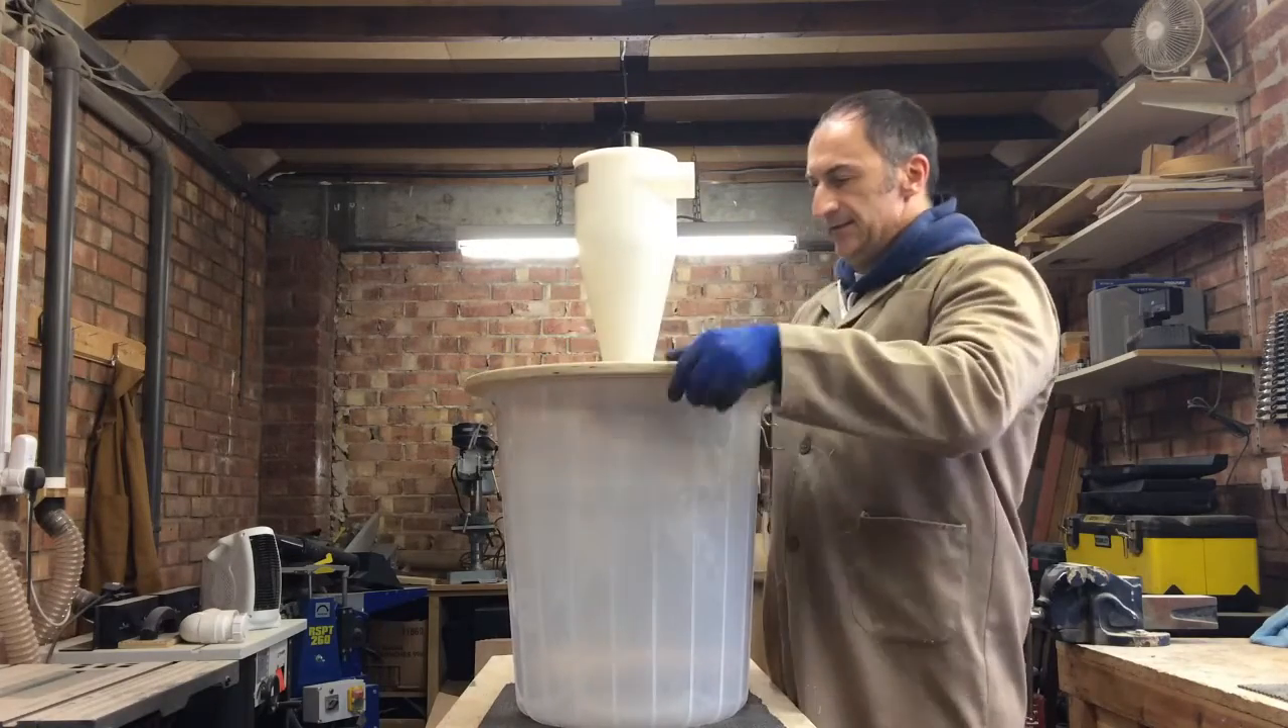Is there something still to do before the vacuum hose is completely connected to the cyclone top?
Yes.